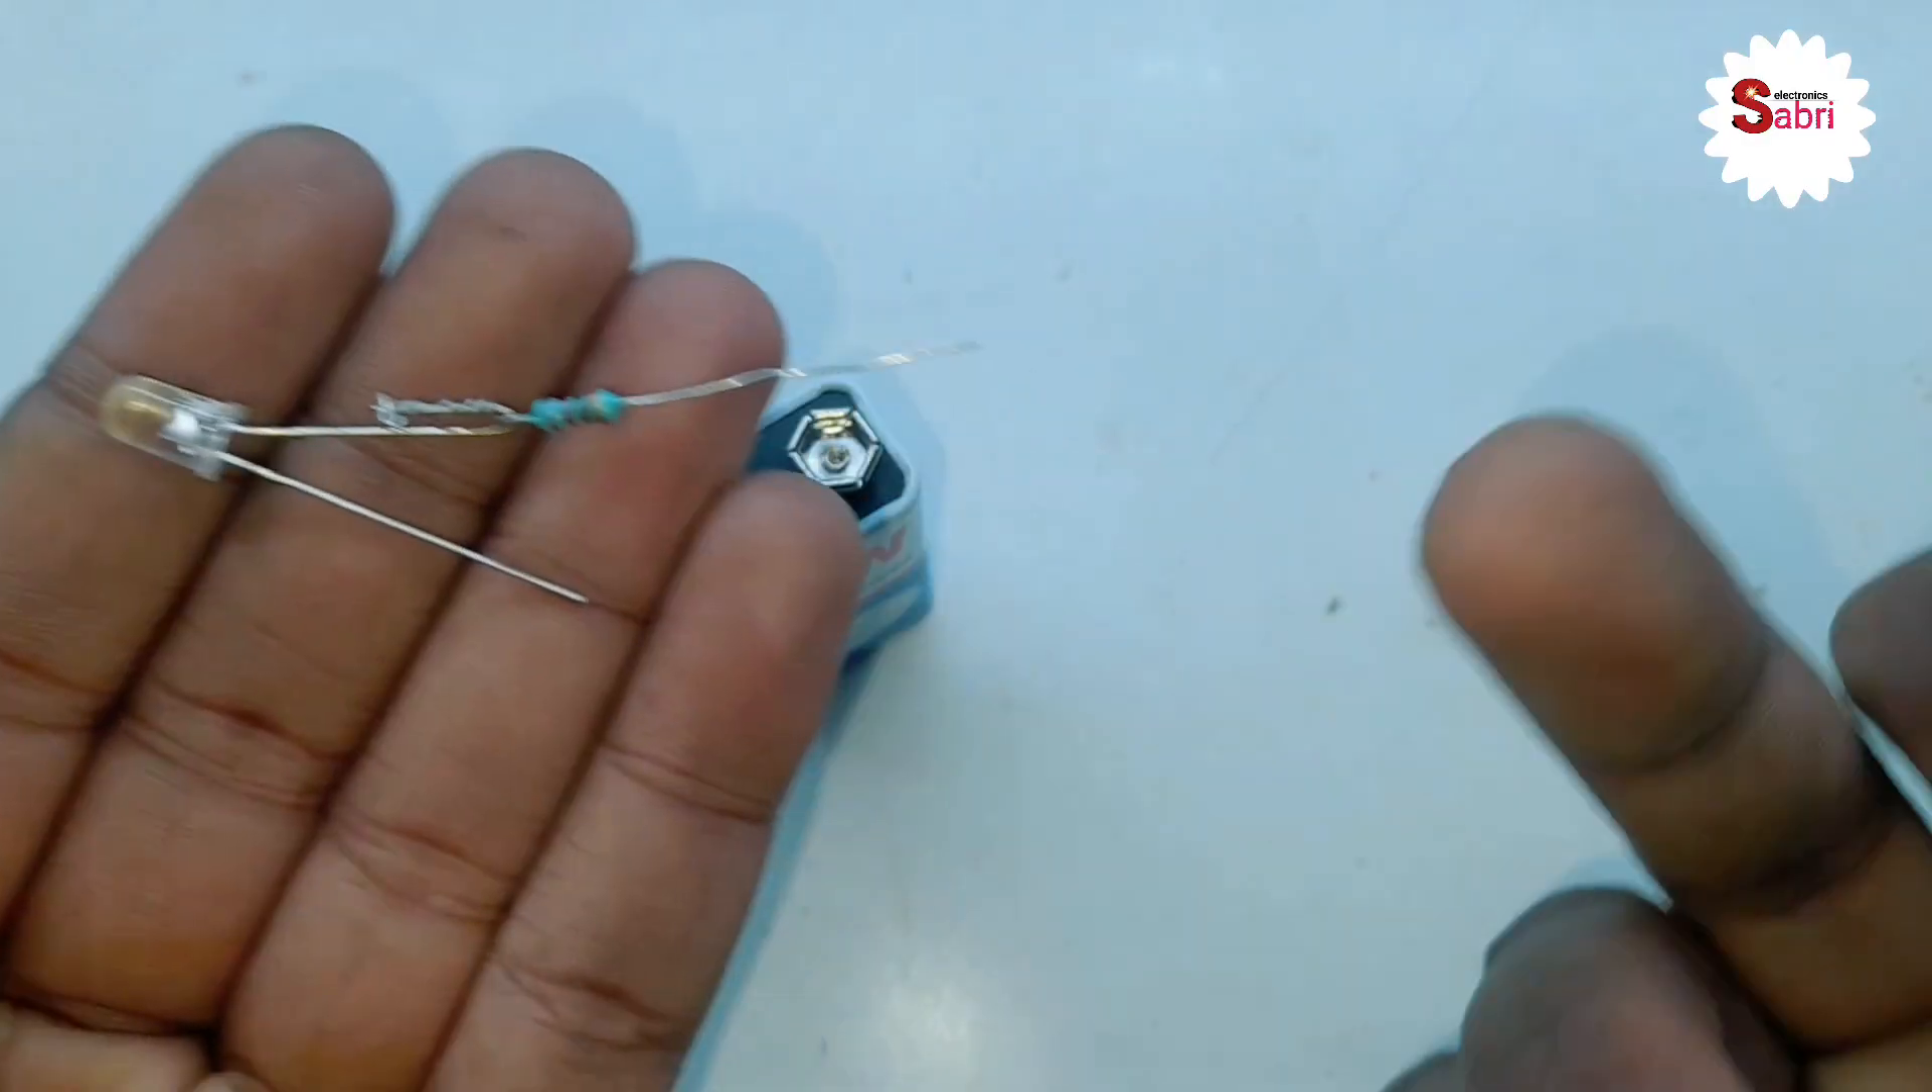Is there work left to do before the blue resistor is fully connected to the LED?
No.